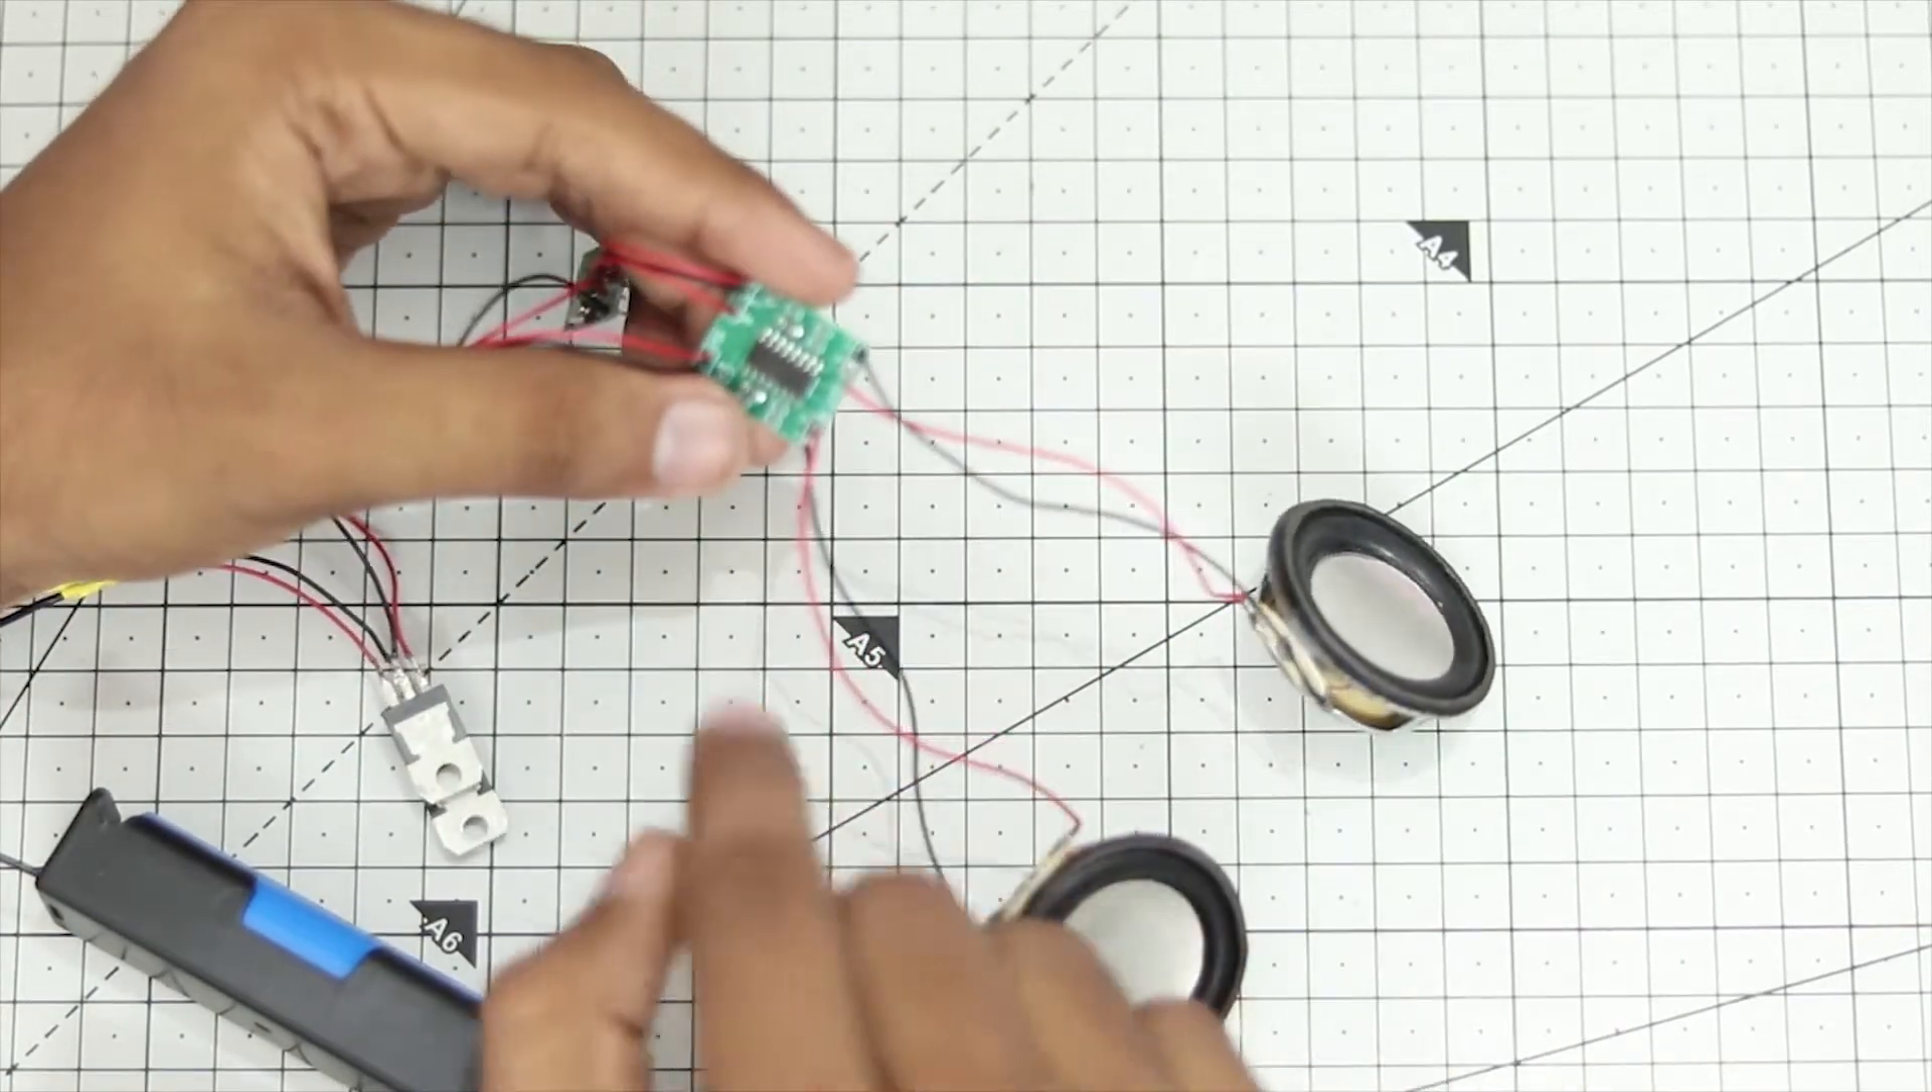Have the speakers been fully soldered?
Yes.